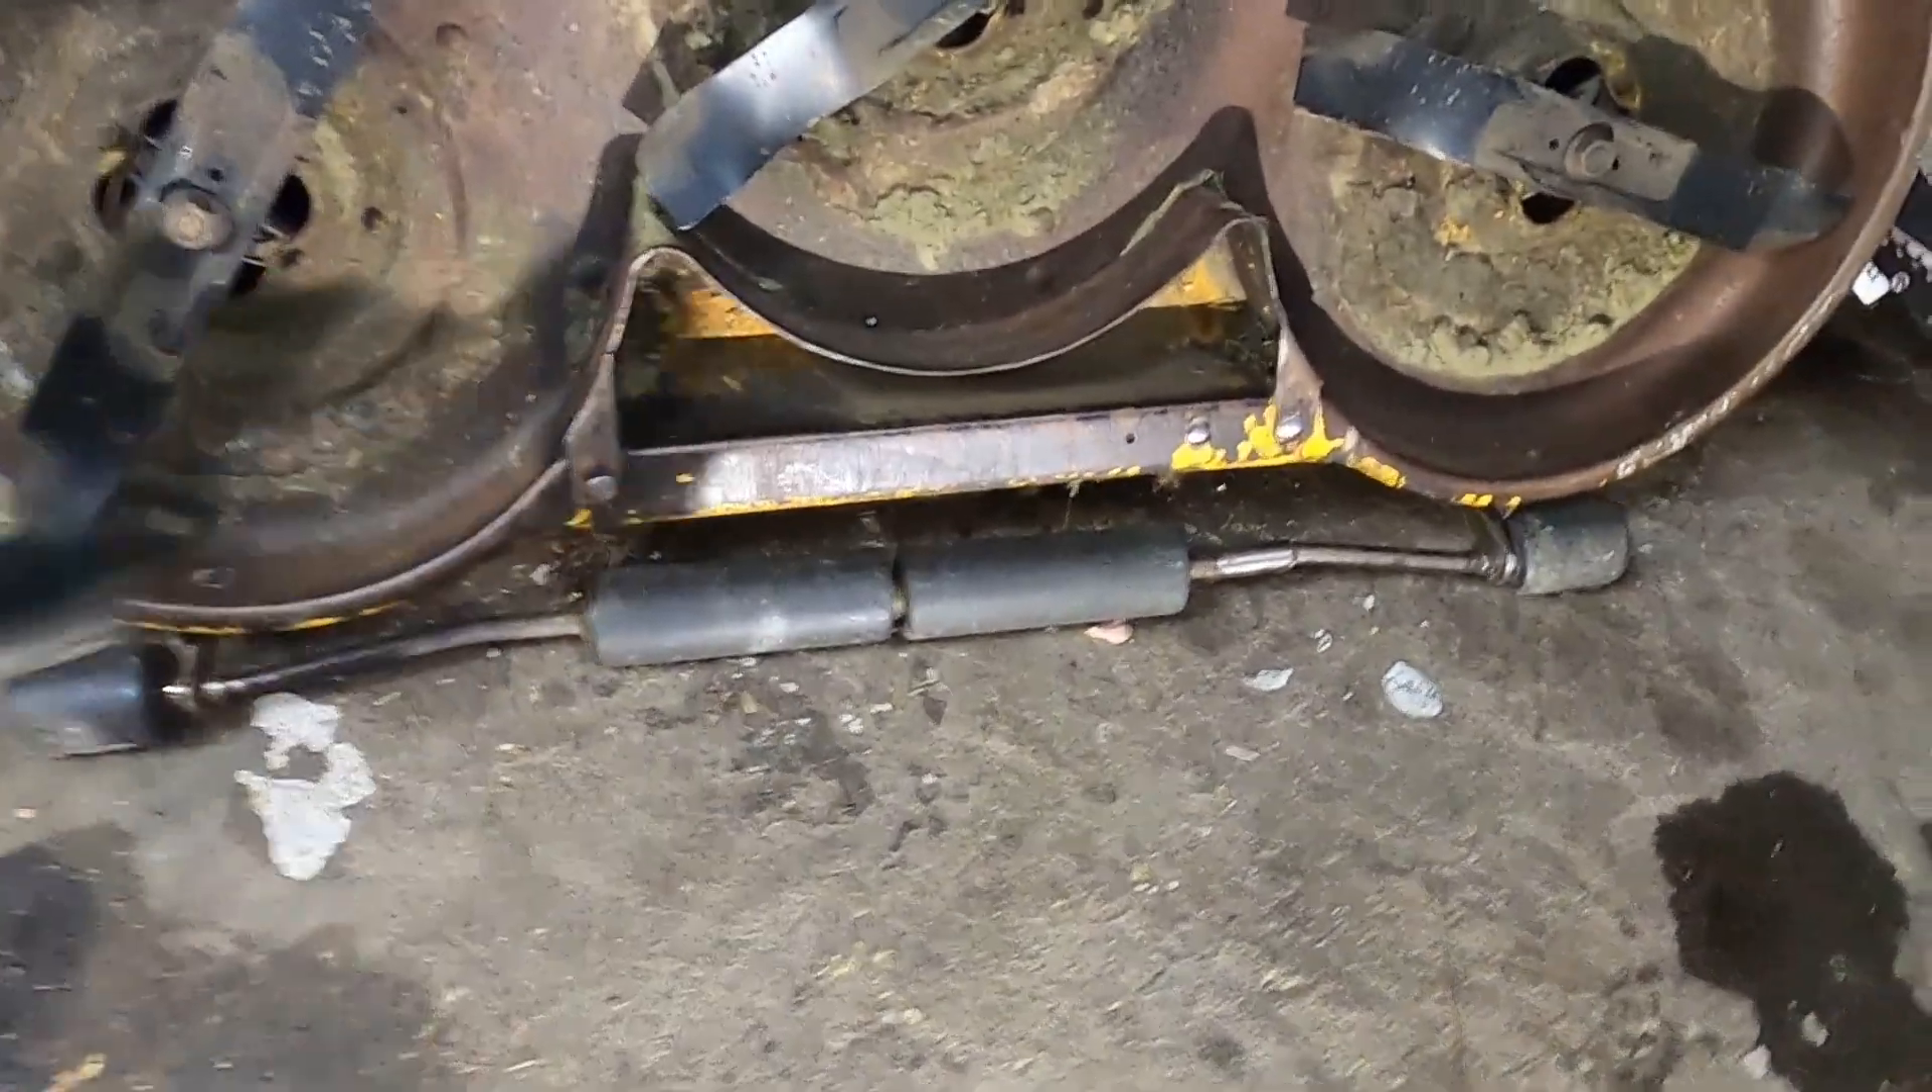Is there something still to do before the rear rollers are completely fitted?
No.